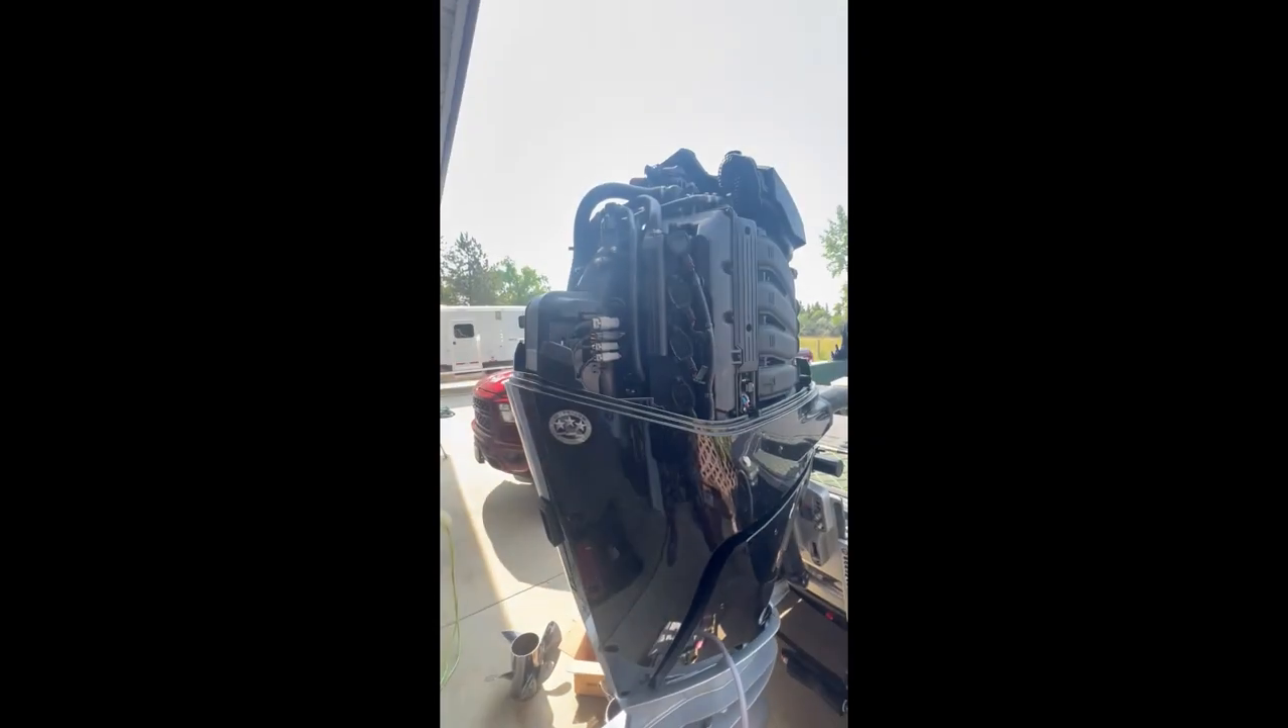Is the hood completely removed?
Yes.